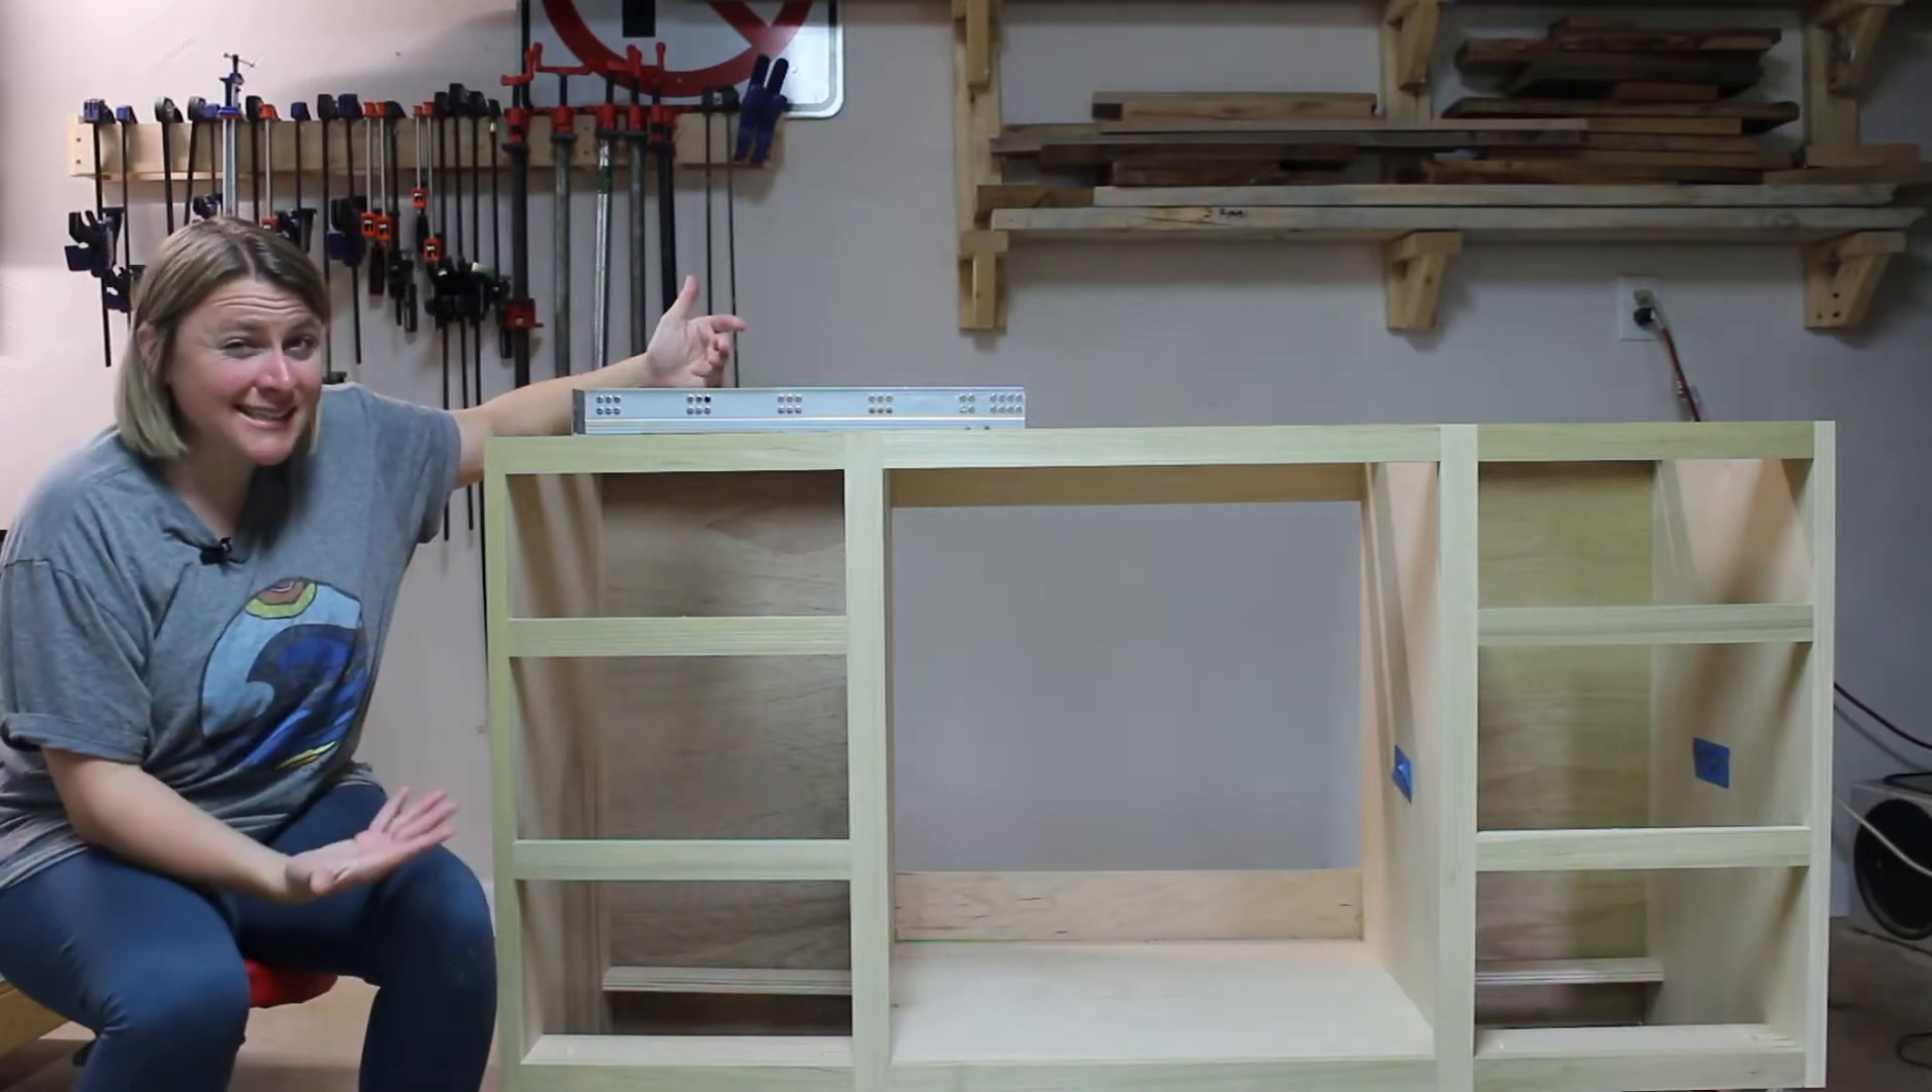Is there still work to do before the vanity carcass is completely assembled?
No.